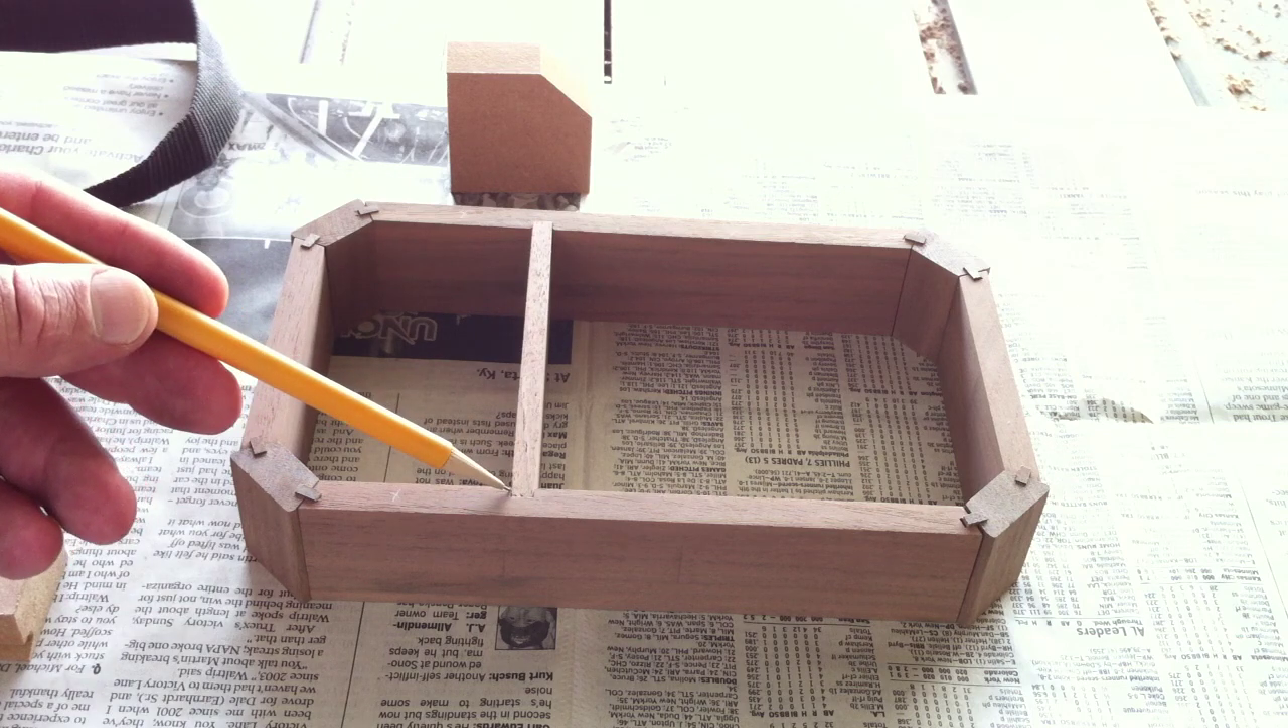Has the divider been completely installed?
Yes.